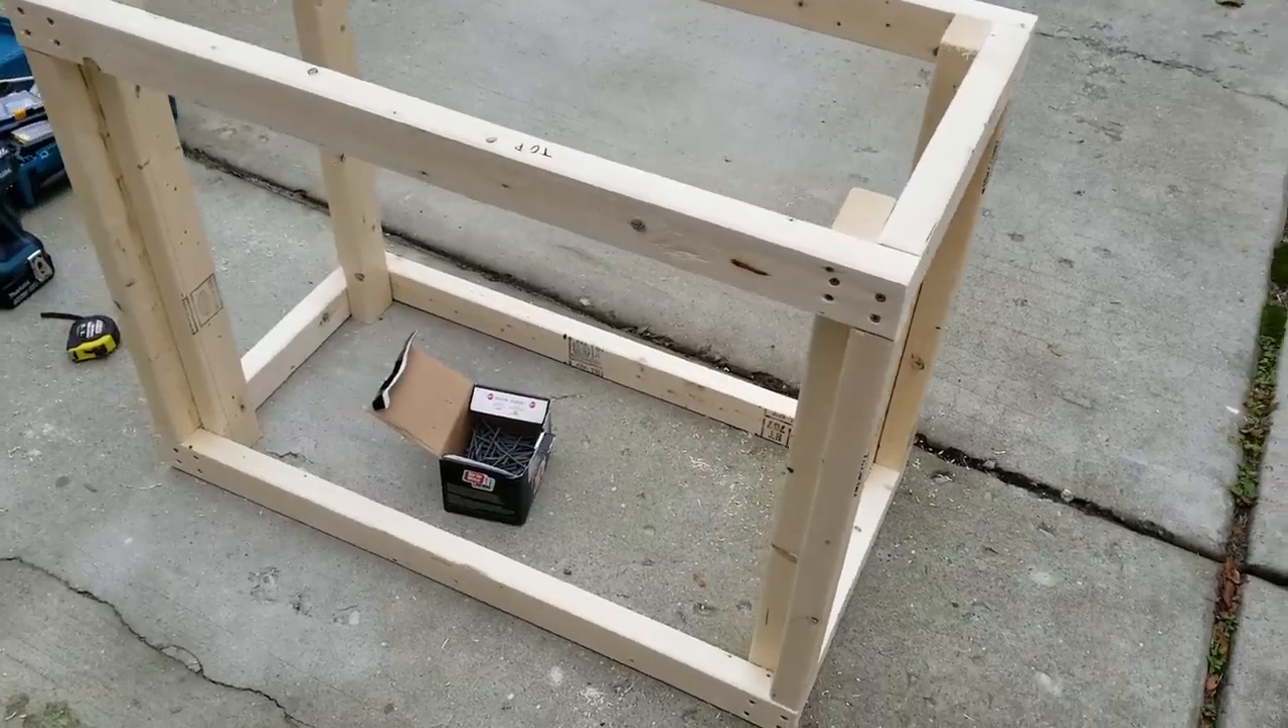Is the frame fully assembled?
Yes.